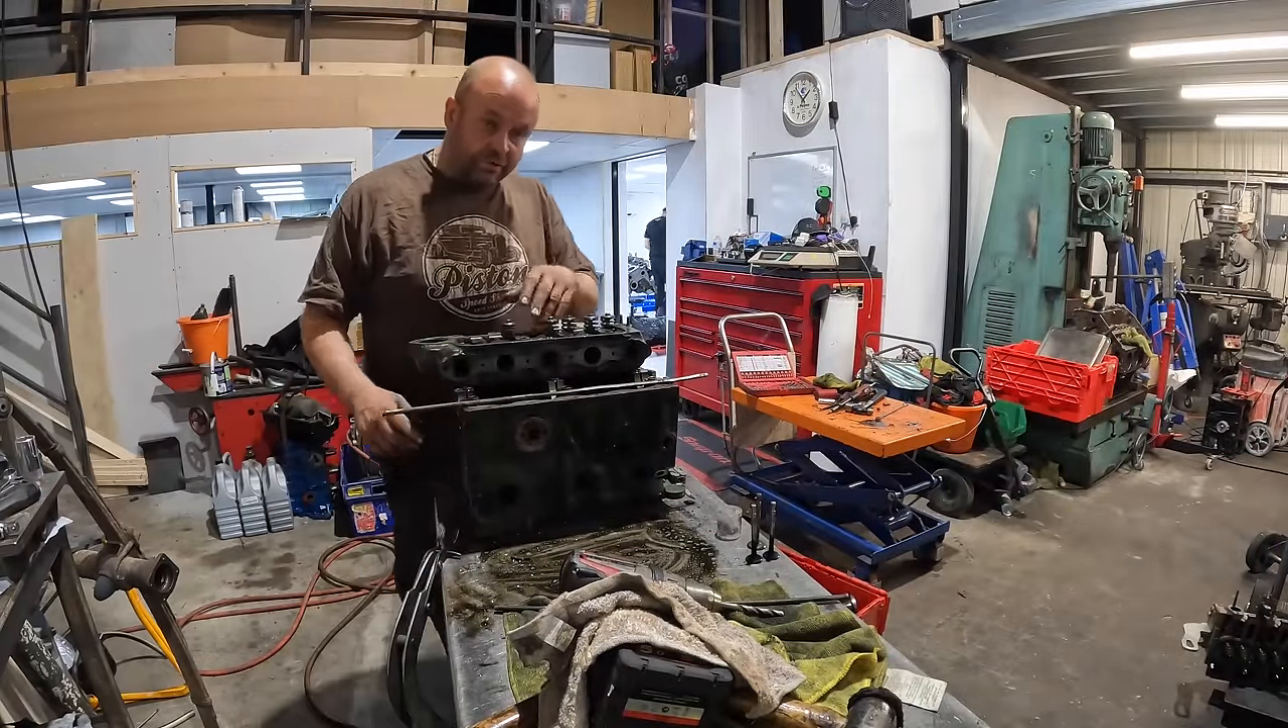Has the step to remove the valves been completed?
No.